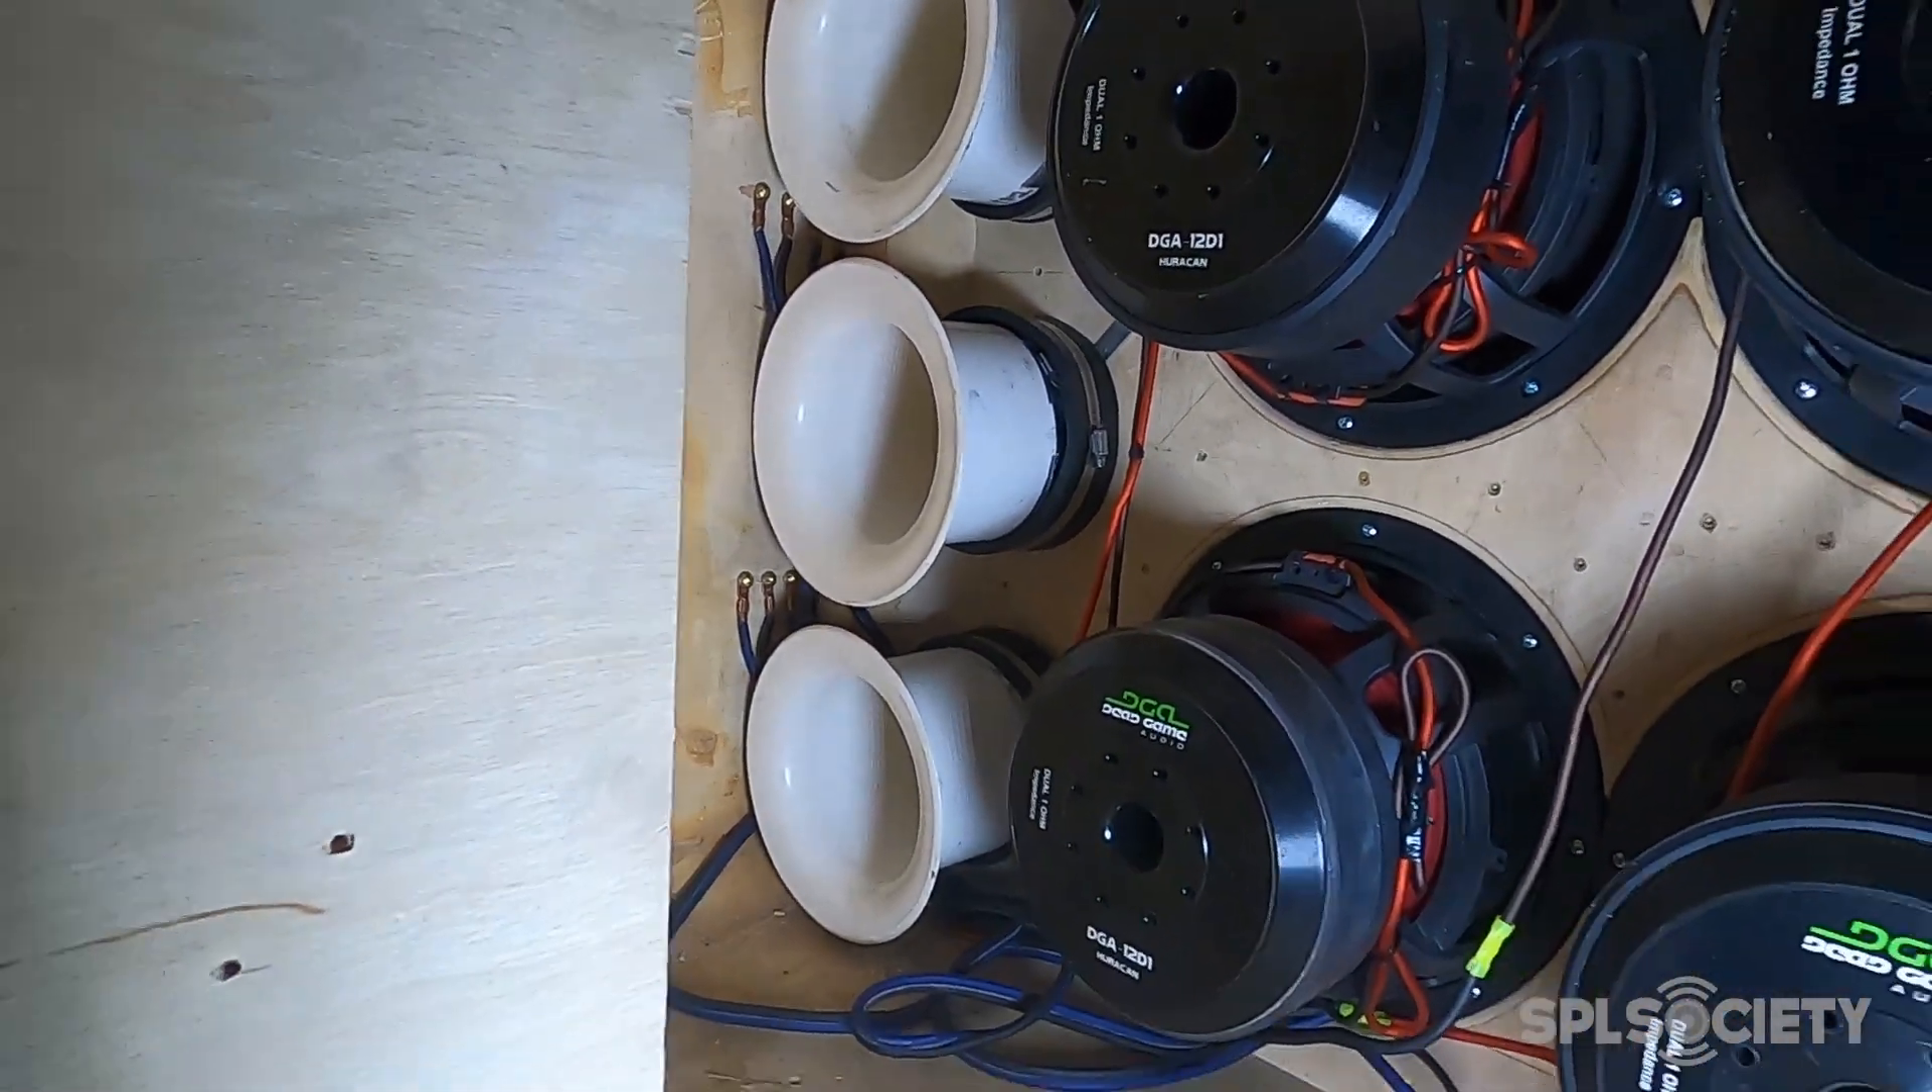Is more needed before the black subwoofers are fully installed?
No.